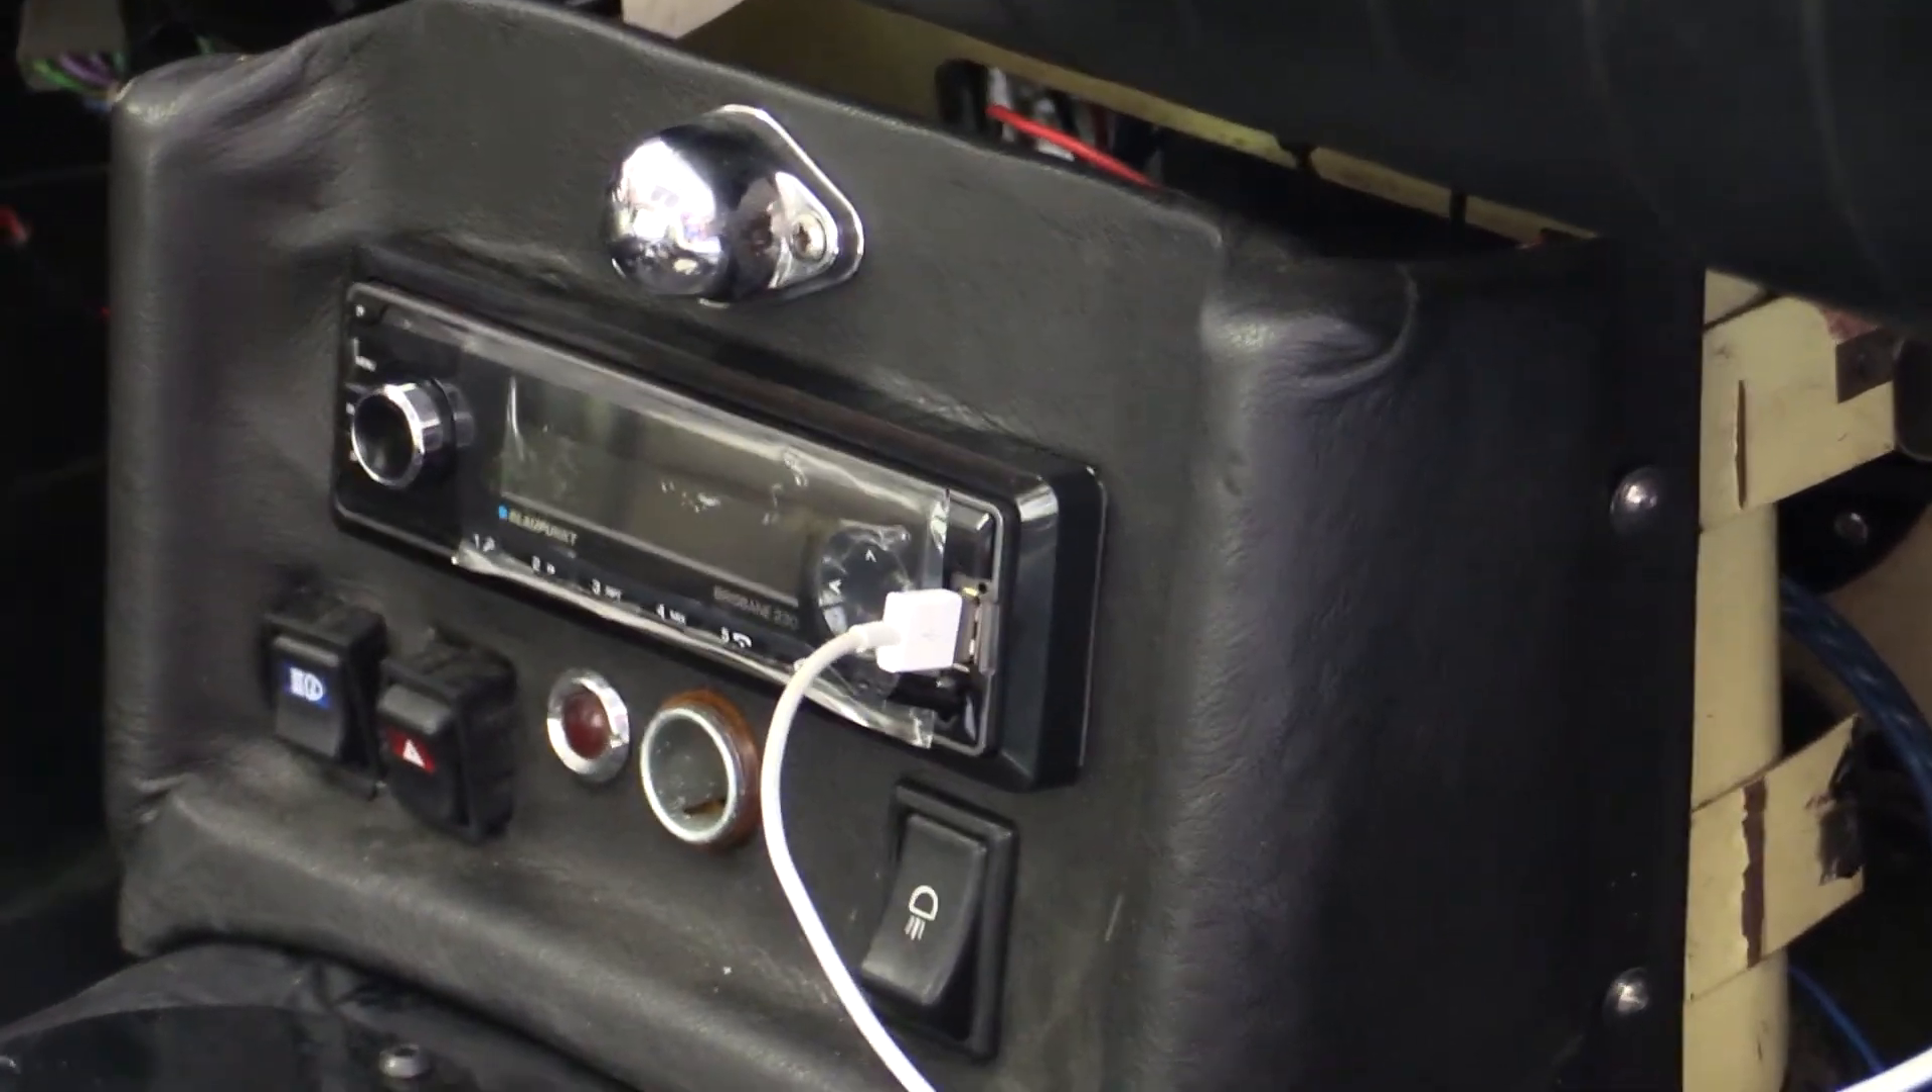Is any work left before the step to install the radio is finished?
No.